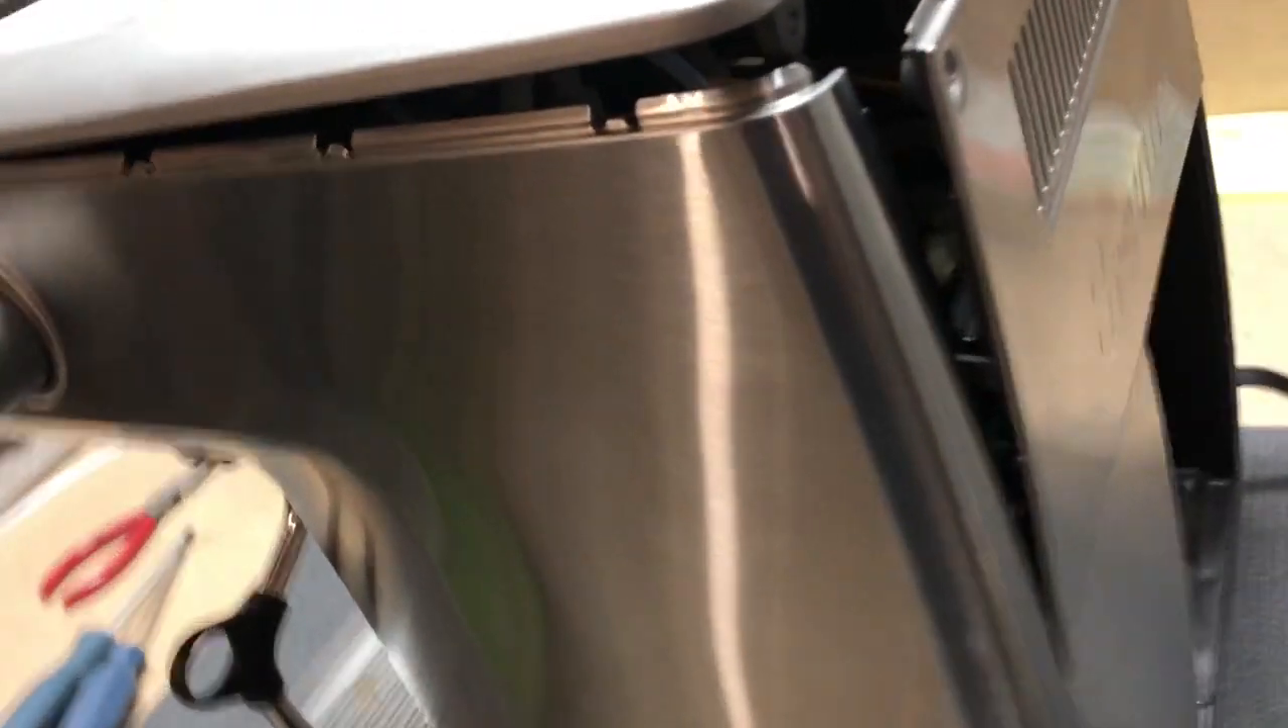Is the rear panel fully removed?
No.